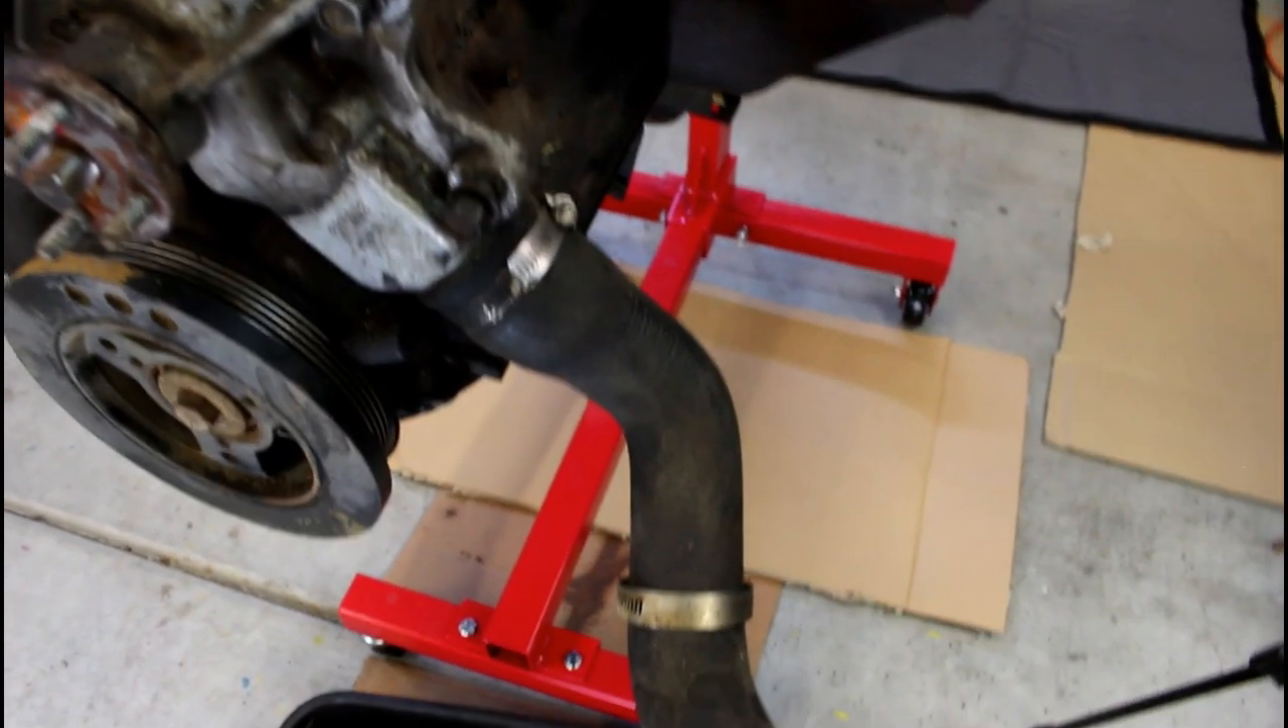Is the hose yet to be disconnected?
Yes.